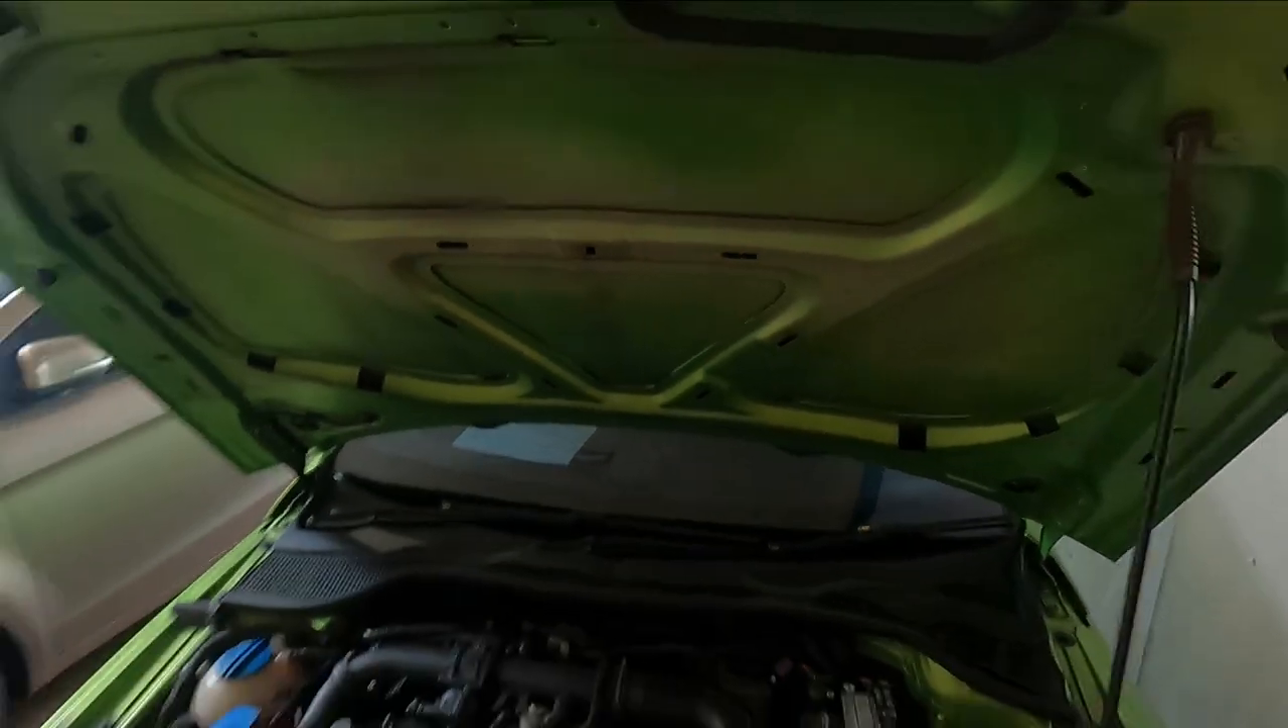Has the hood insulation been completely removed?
Yes.